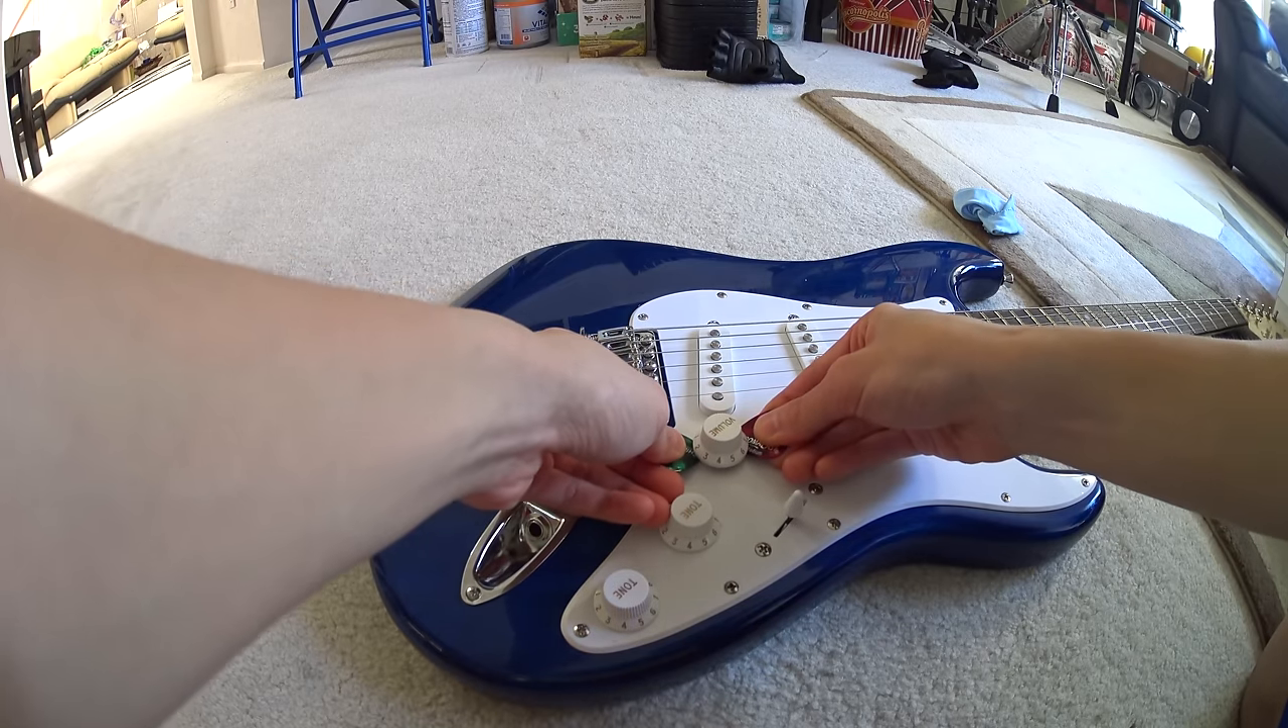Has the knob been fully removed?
No.